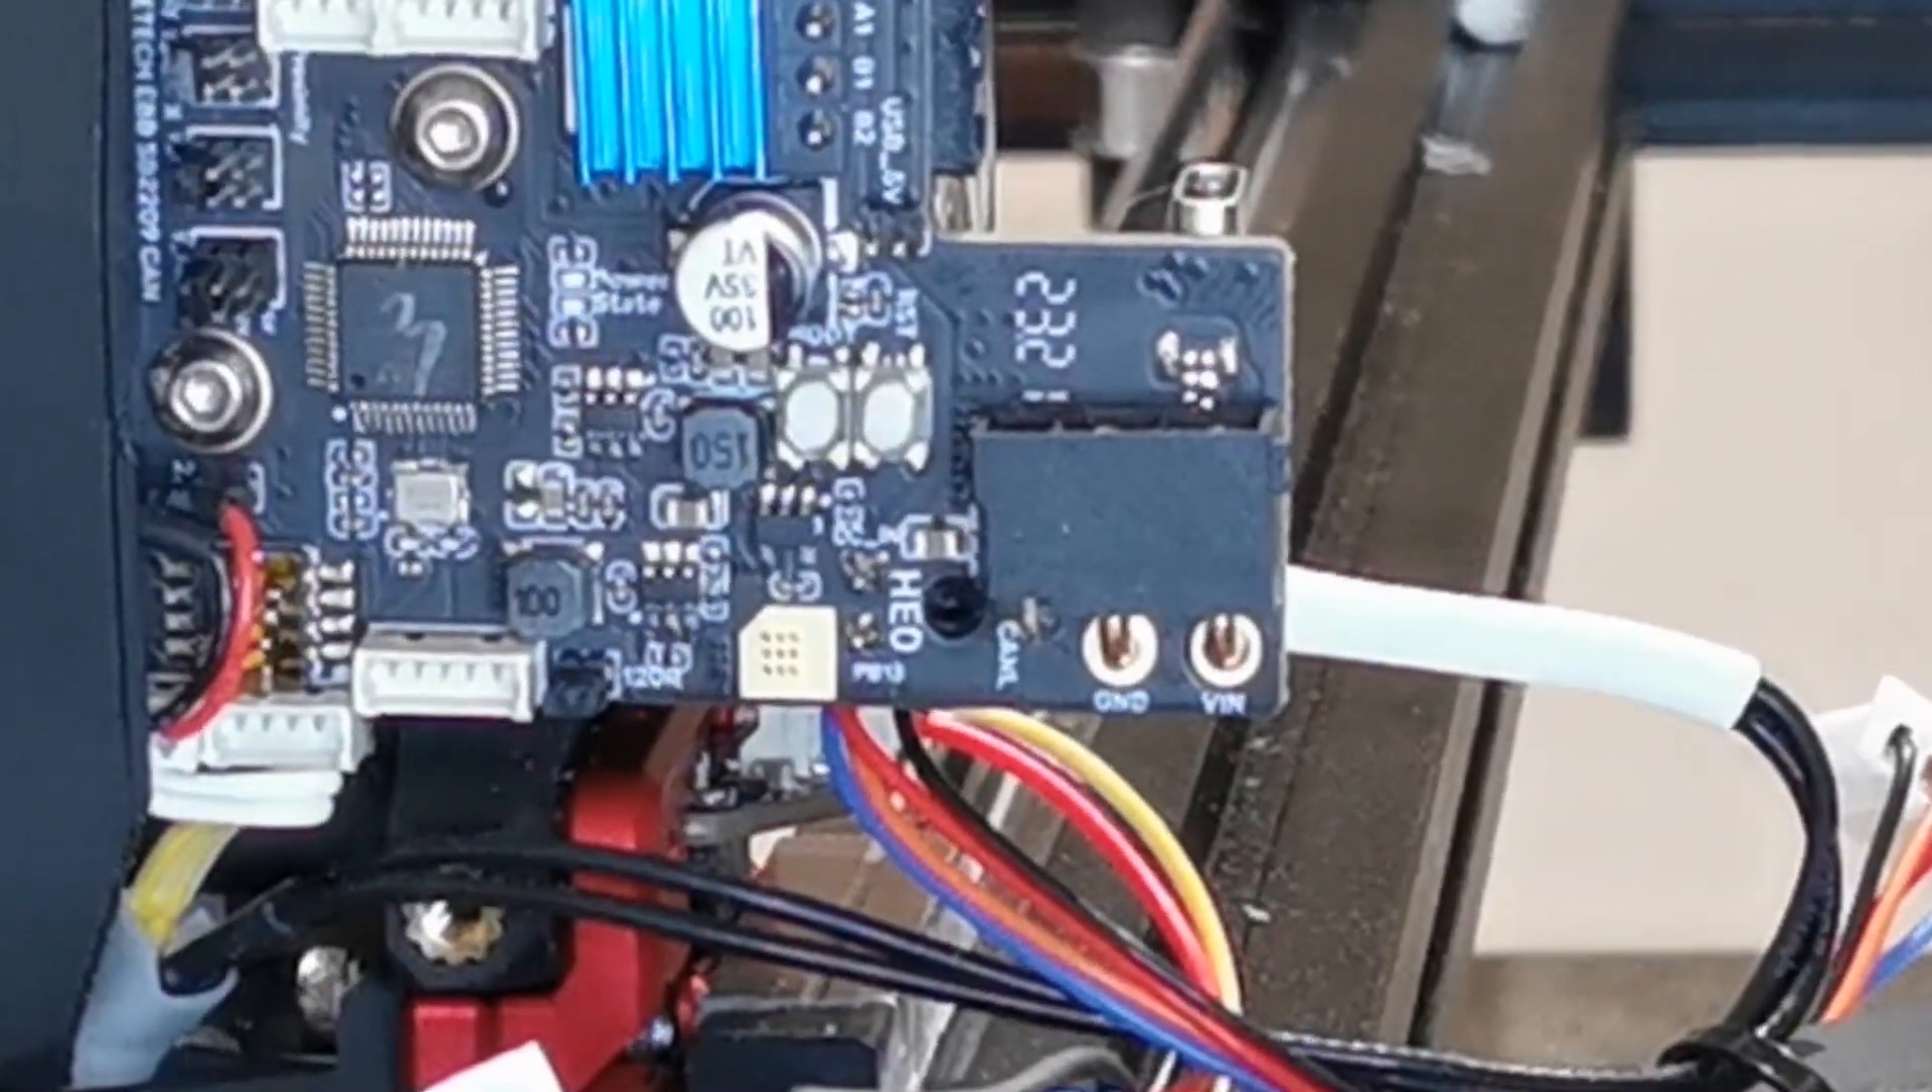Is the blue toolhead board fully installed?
Yes.